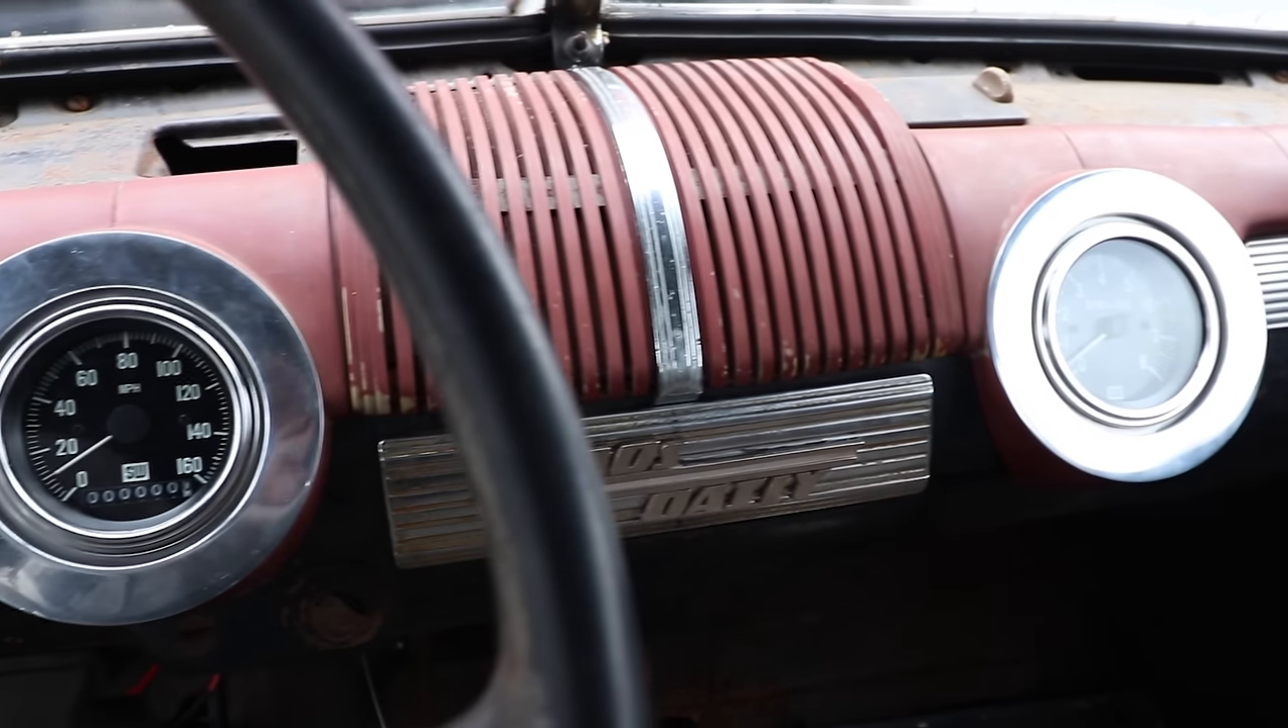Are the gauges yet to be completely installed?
No.